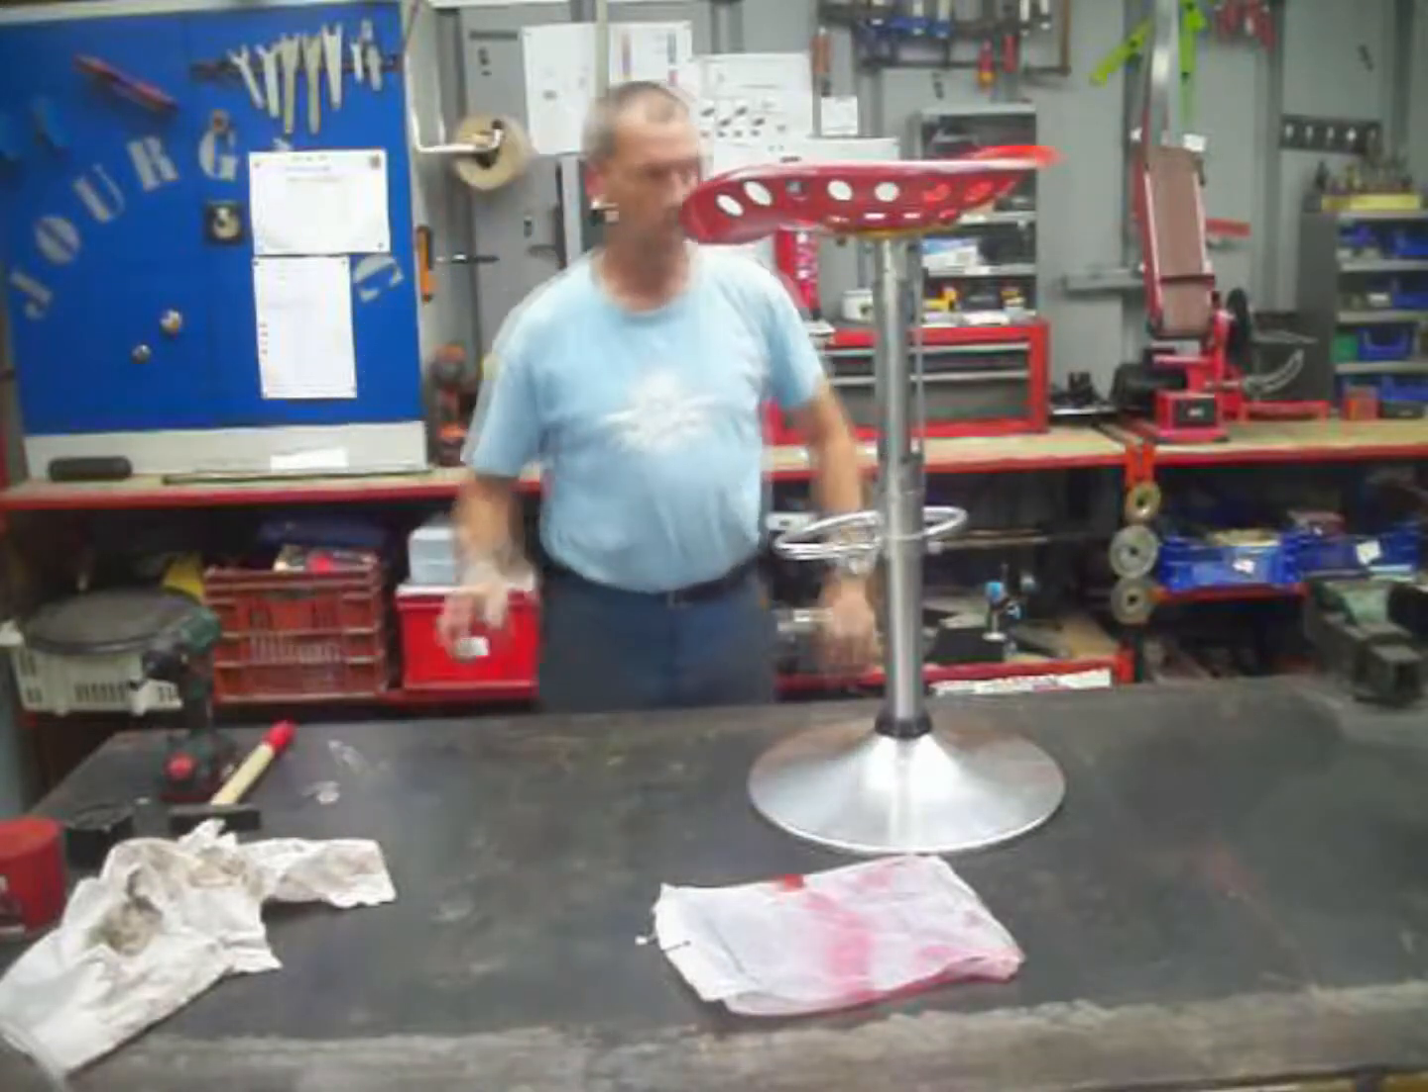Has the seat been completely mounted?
Yes.